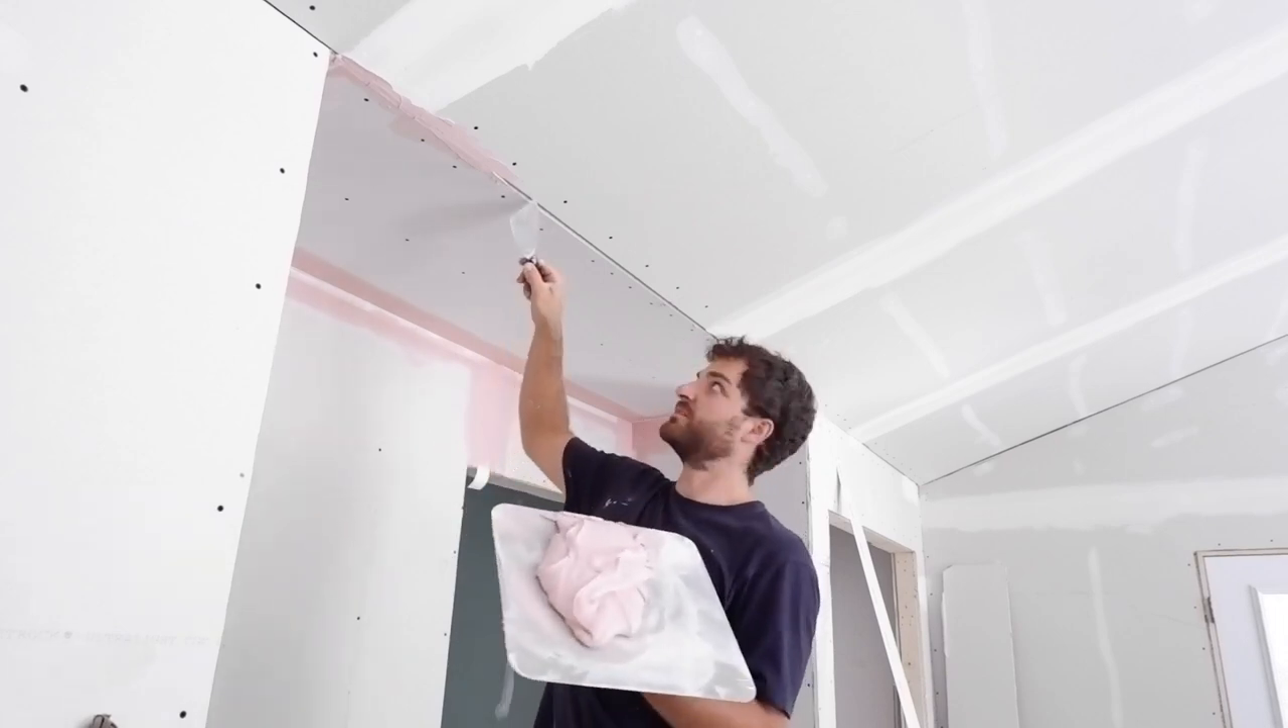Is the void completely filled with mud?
No.